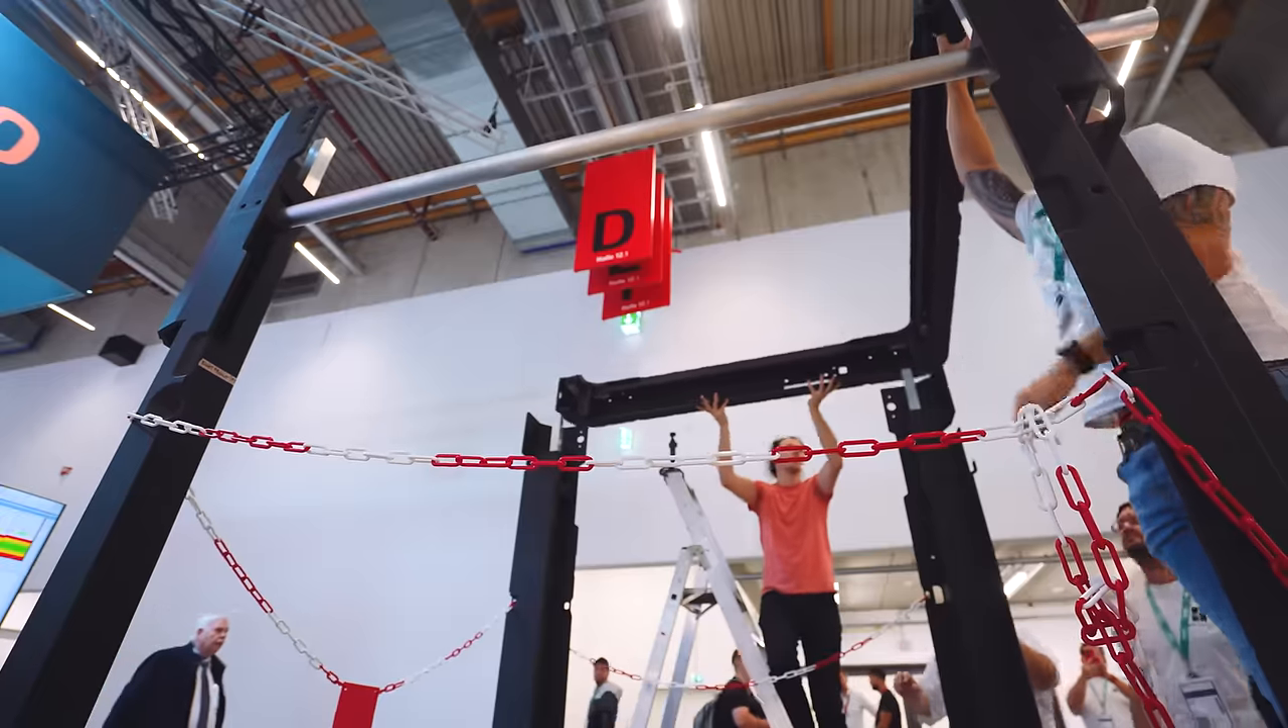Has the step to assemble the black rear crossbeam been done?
No.